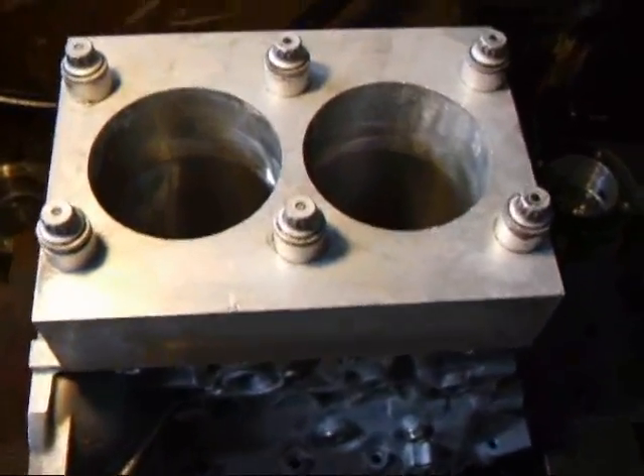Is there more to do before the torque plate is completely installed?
No.